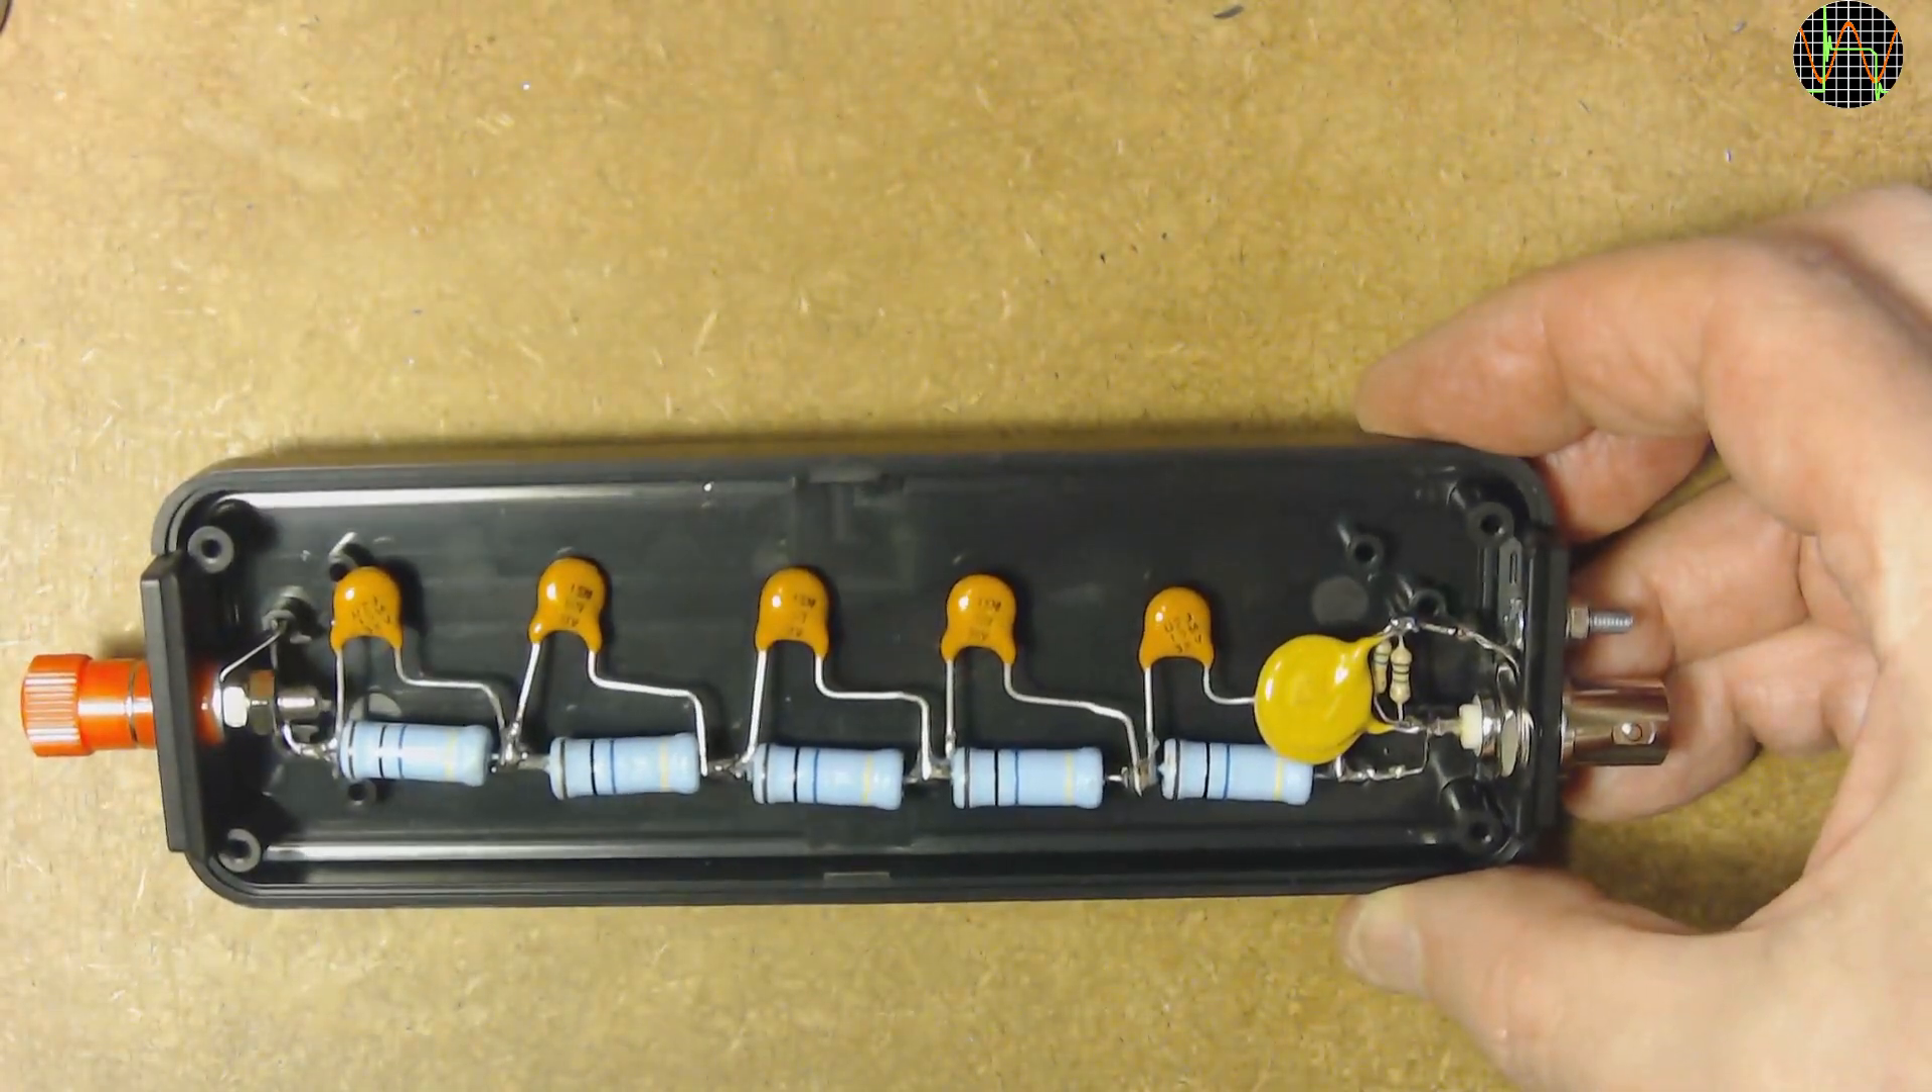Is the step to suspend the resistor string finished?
Yes.